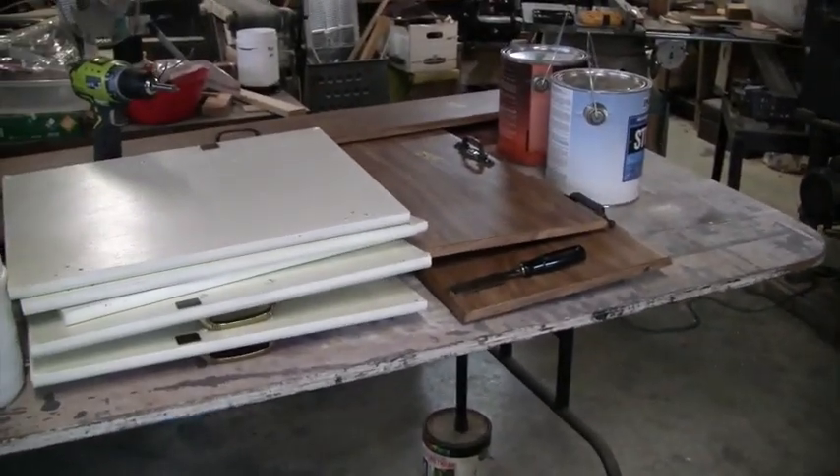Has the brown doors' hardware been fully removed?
No.